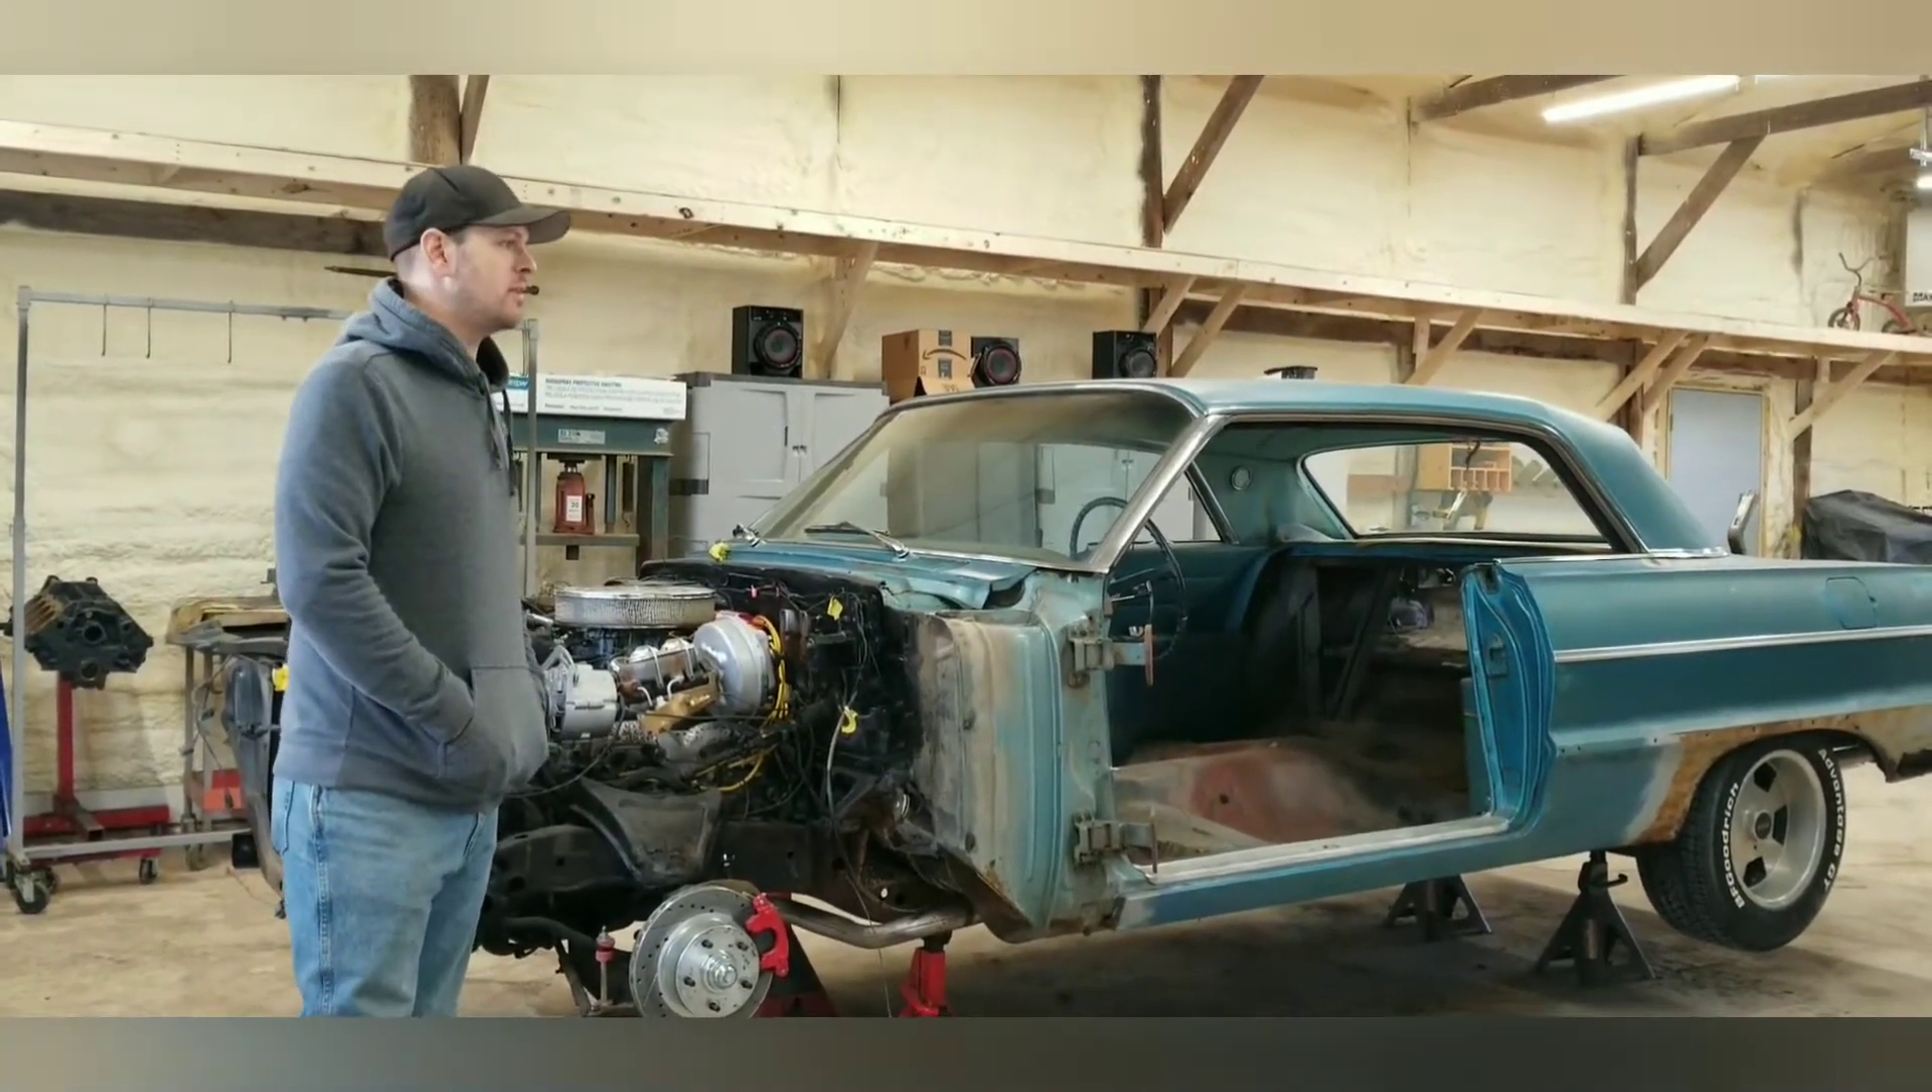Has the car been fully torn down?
No.